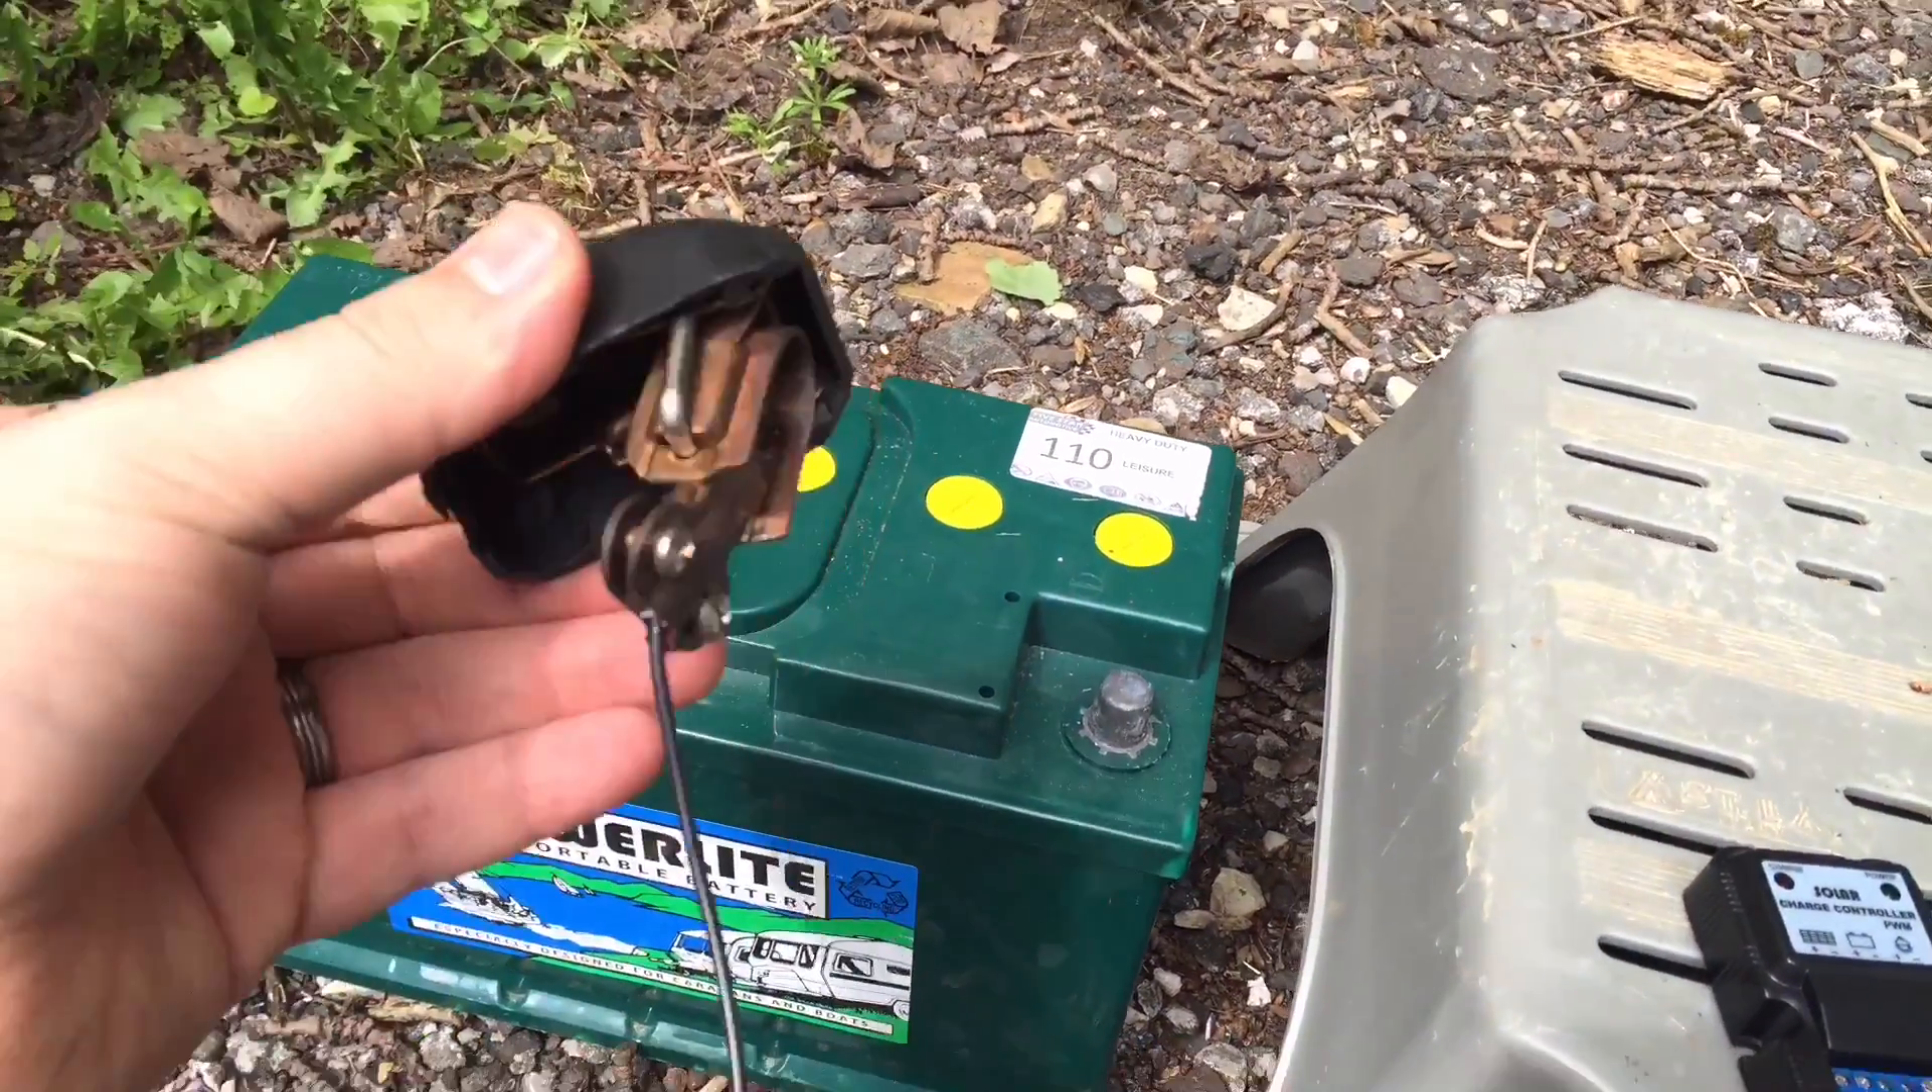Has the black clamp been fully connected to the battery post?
No.